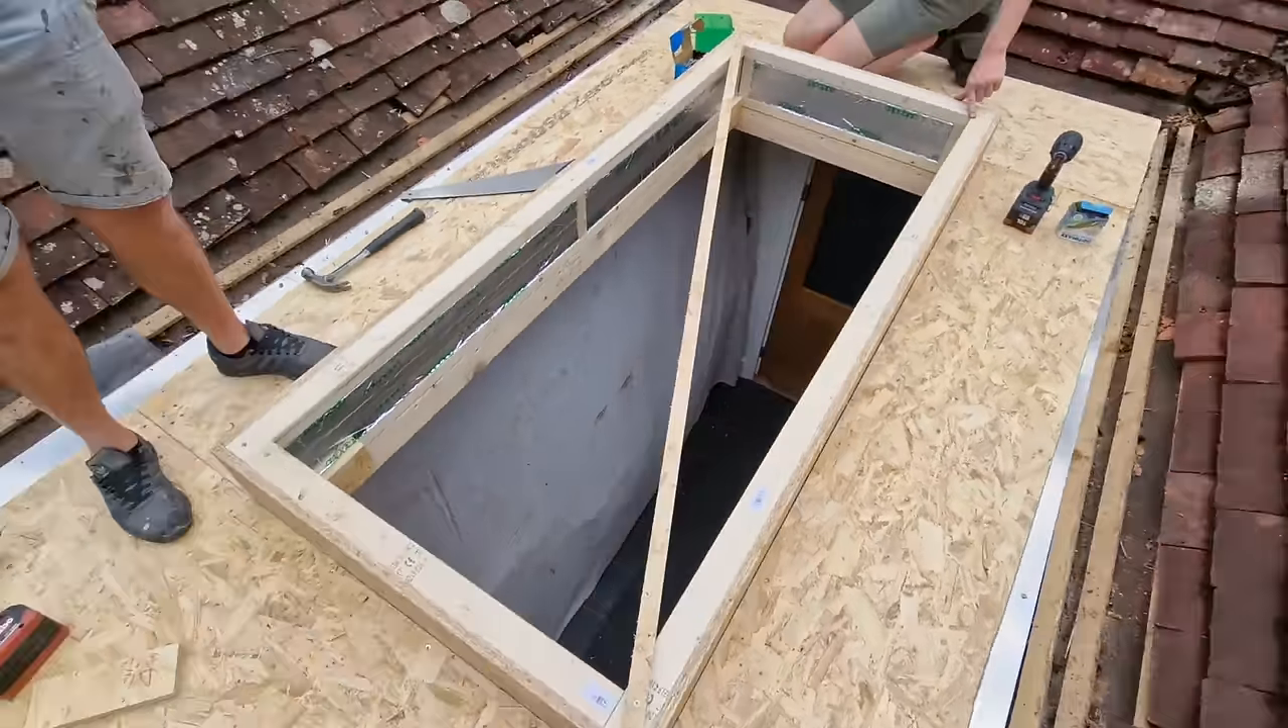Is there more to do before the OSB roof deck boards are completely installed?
No.